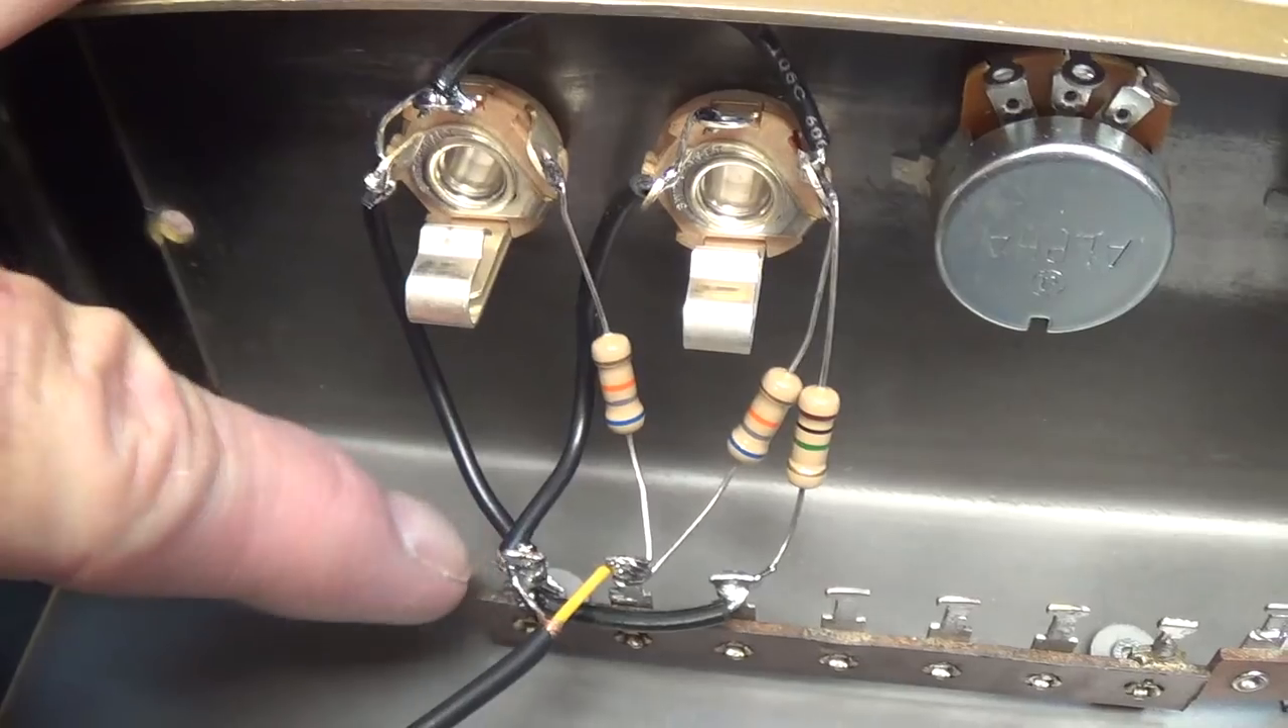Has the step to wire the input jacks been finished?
Yes.